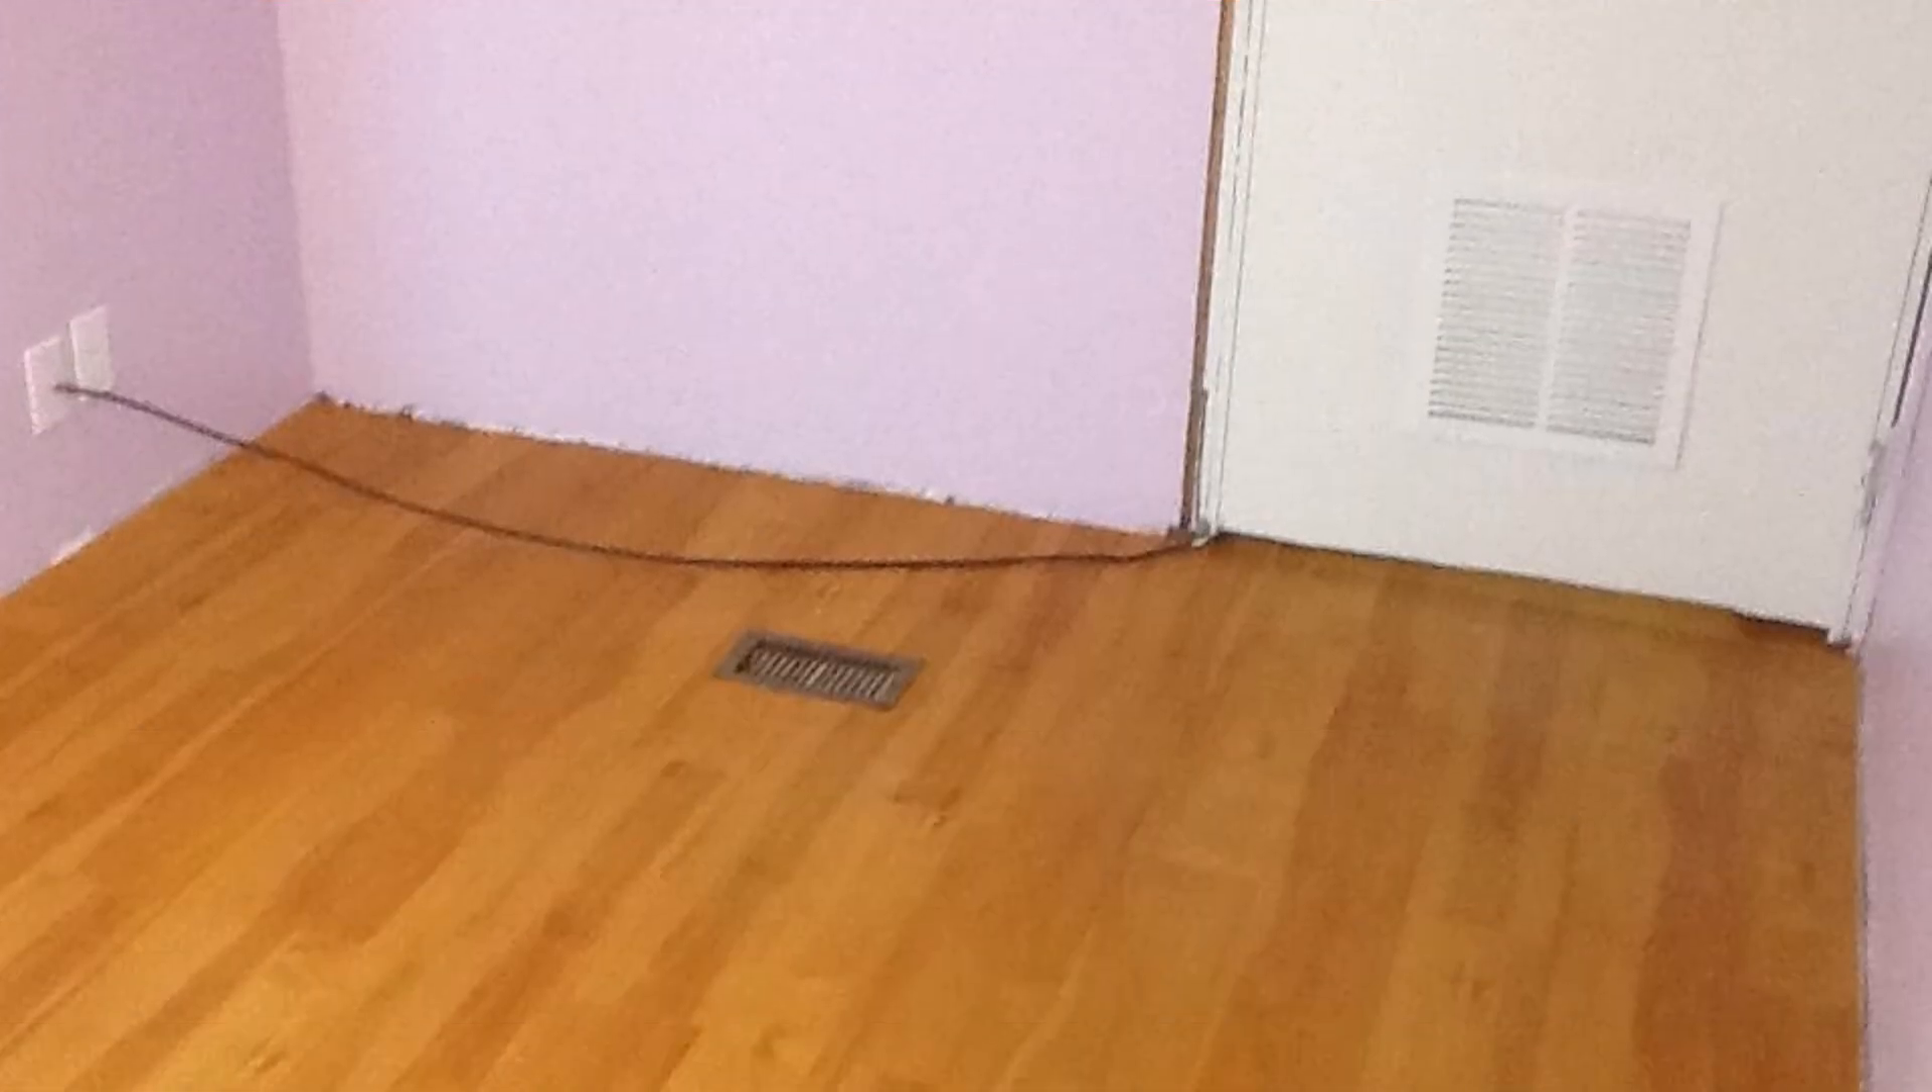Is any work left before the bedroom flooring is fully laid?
No.